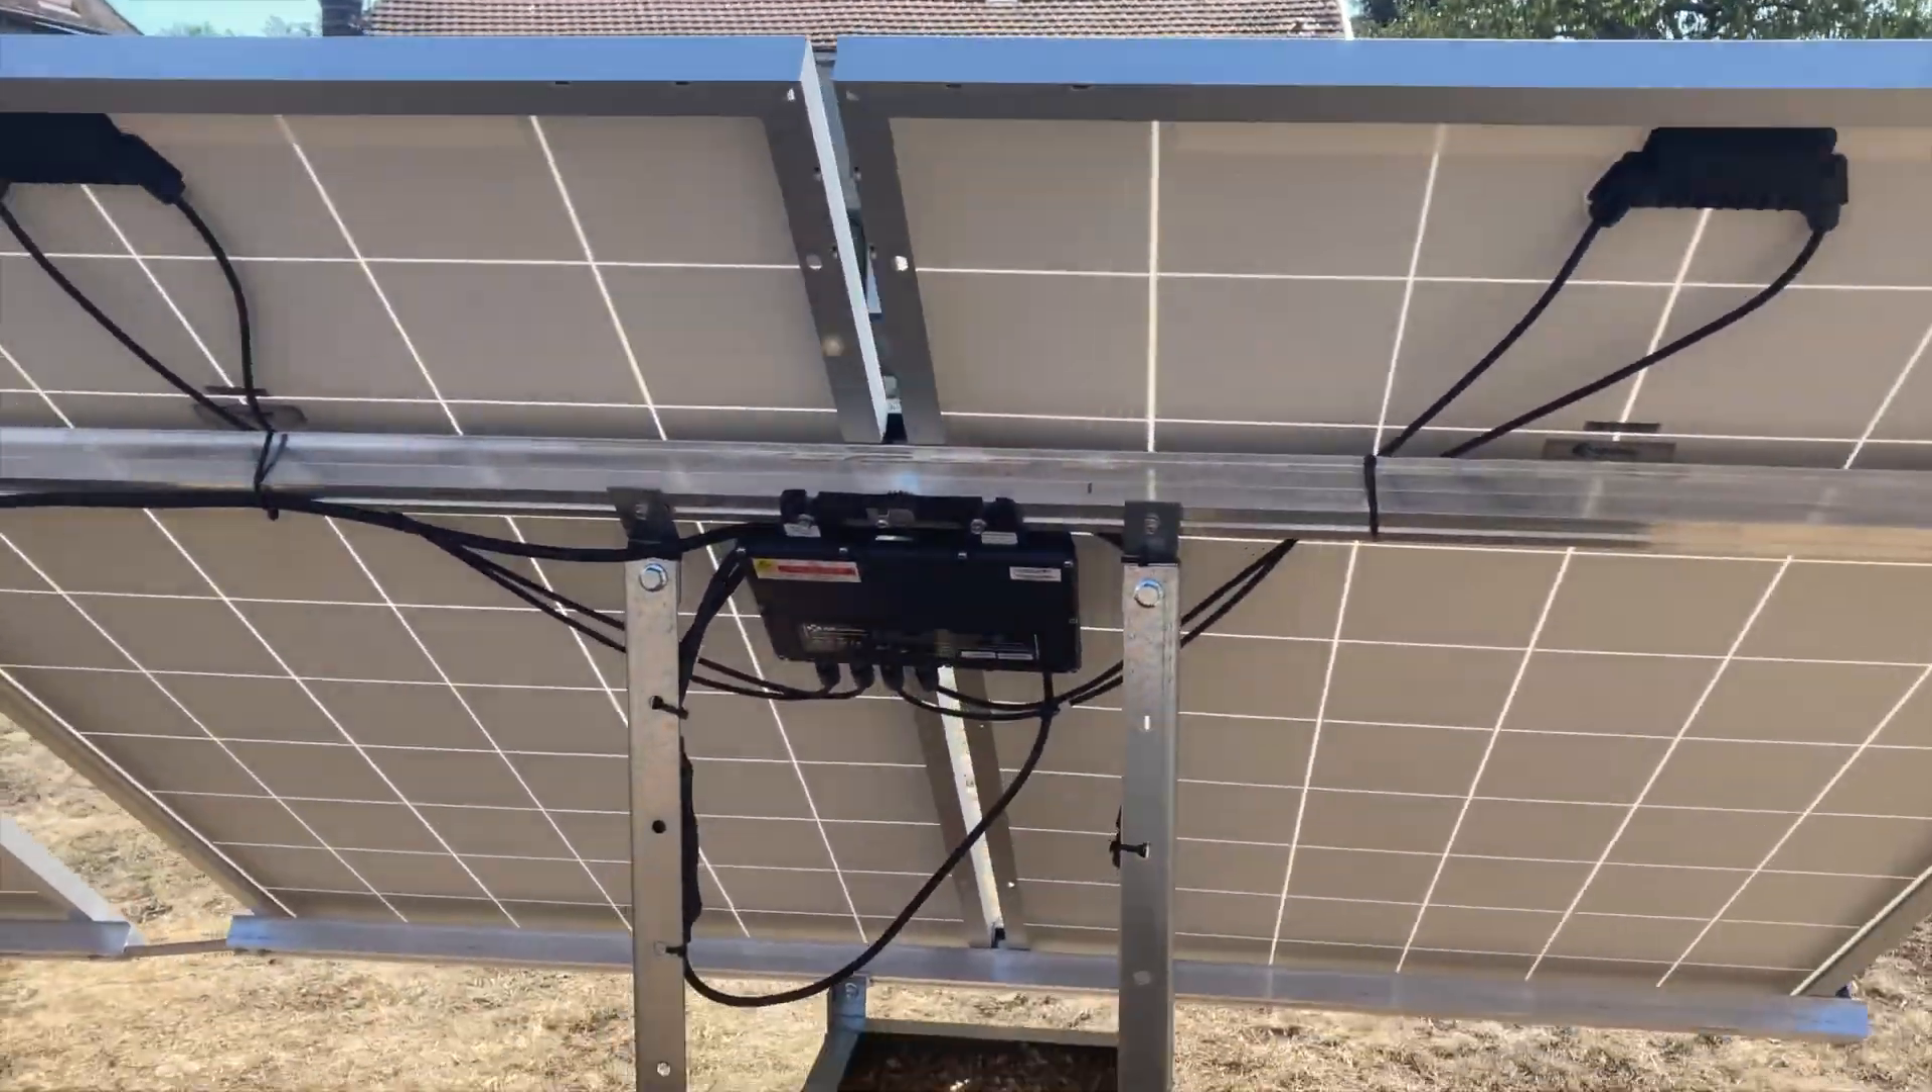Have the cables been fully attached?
Yes.